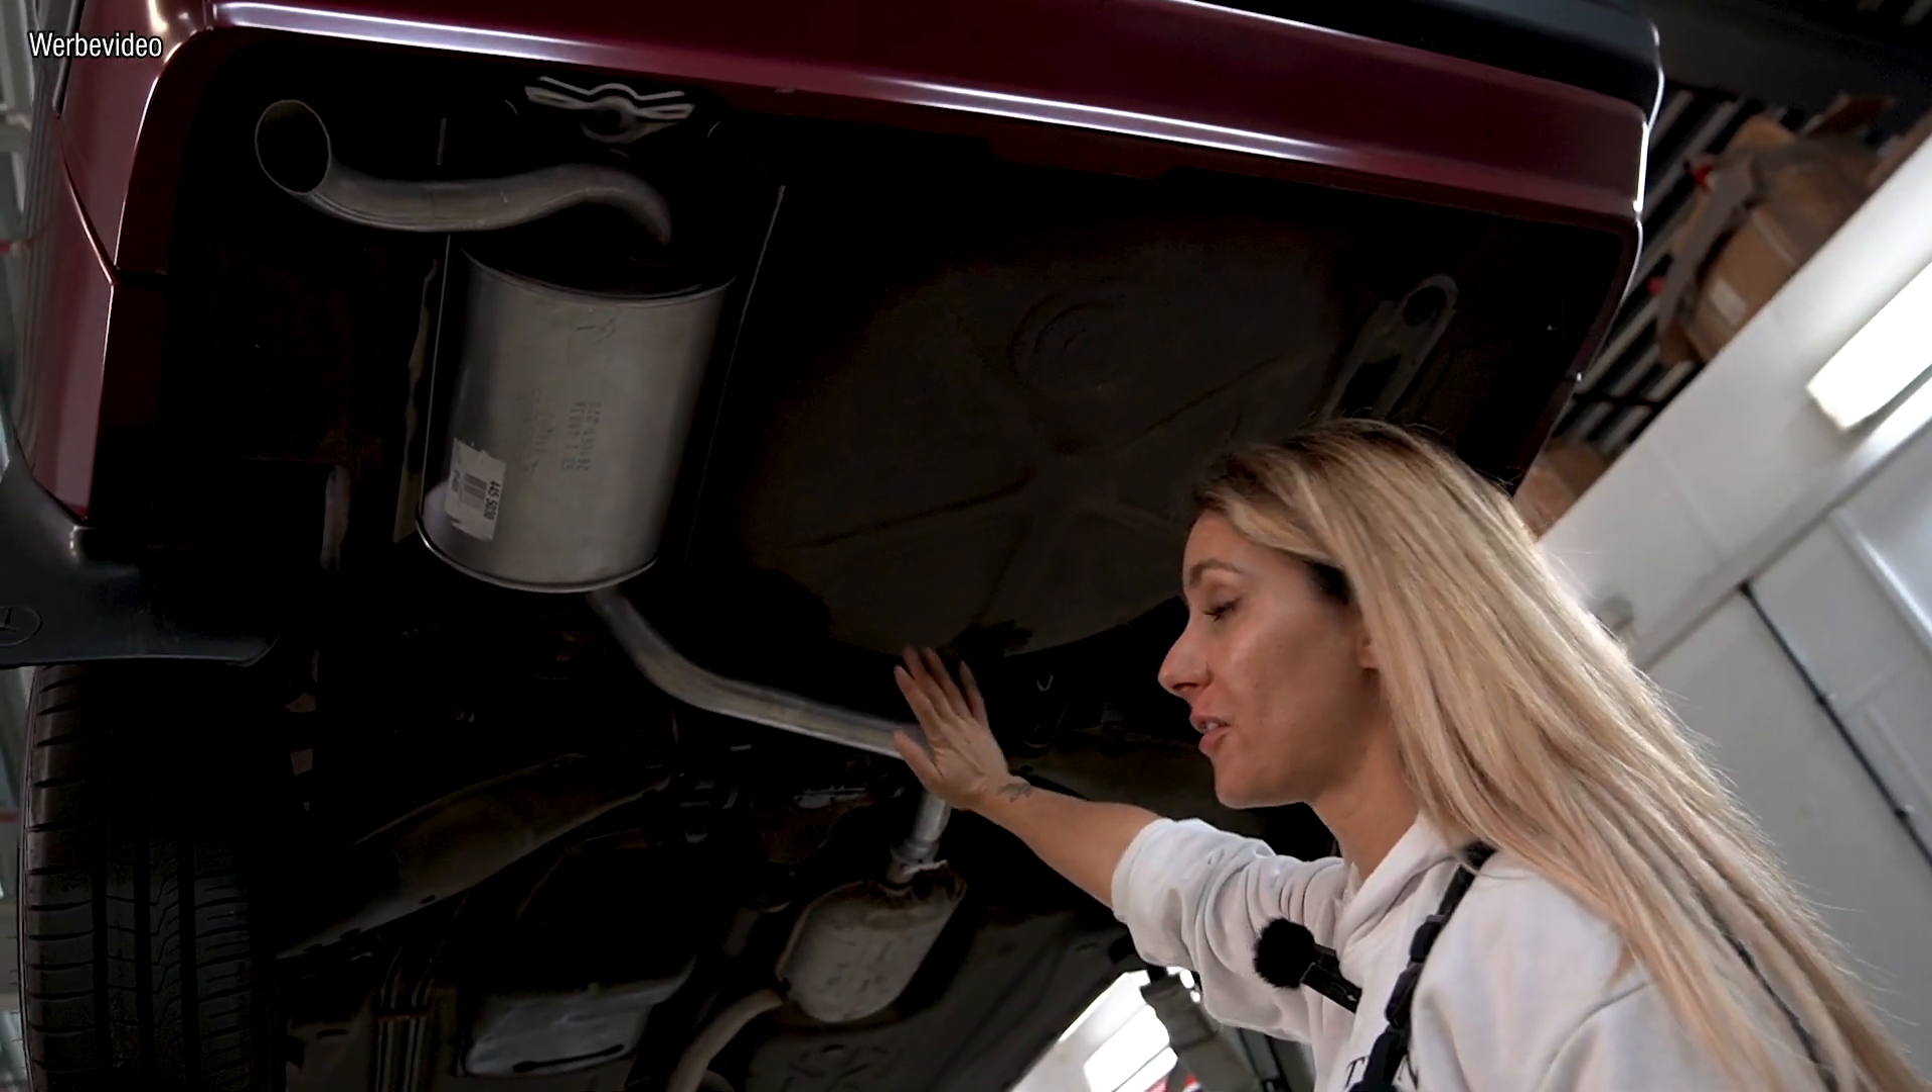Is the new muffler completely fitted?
Yes.